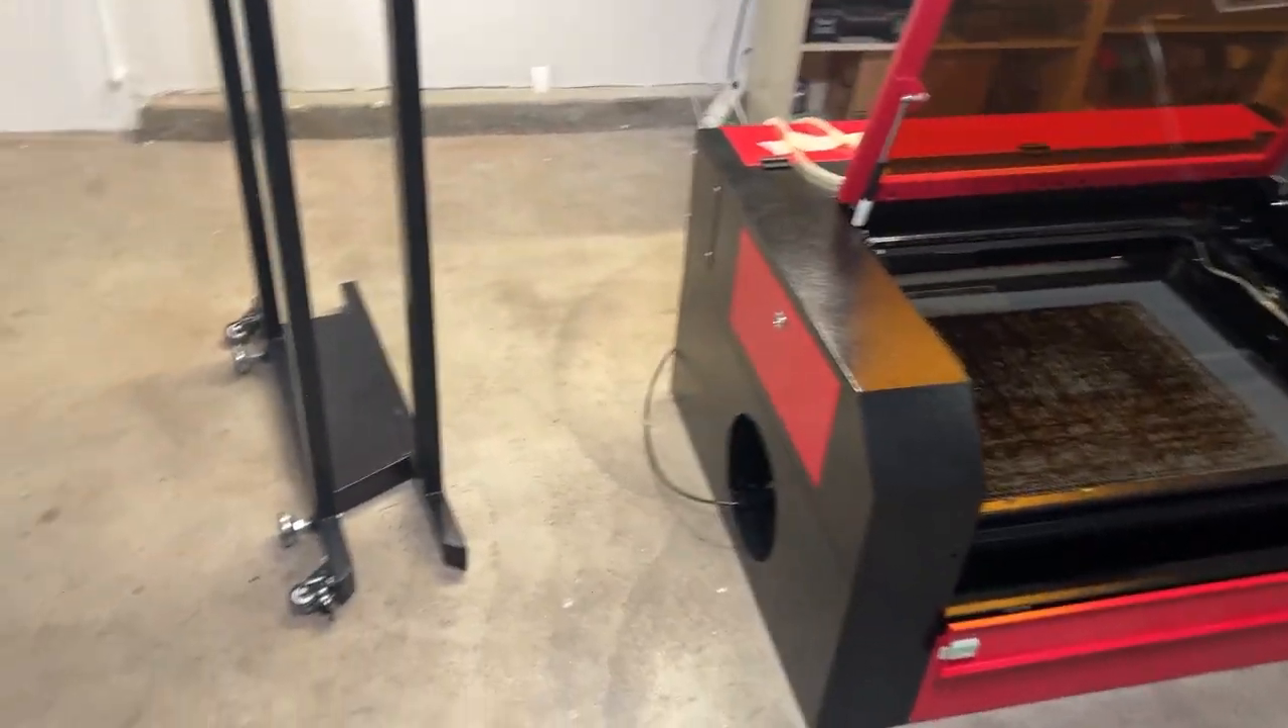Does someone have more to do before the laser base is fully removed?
No.